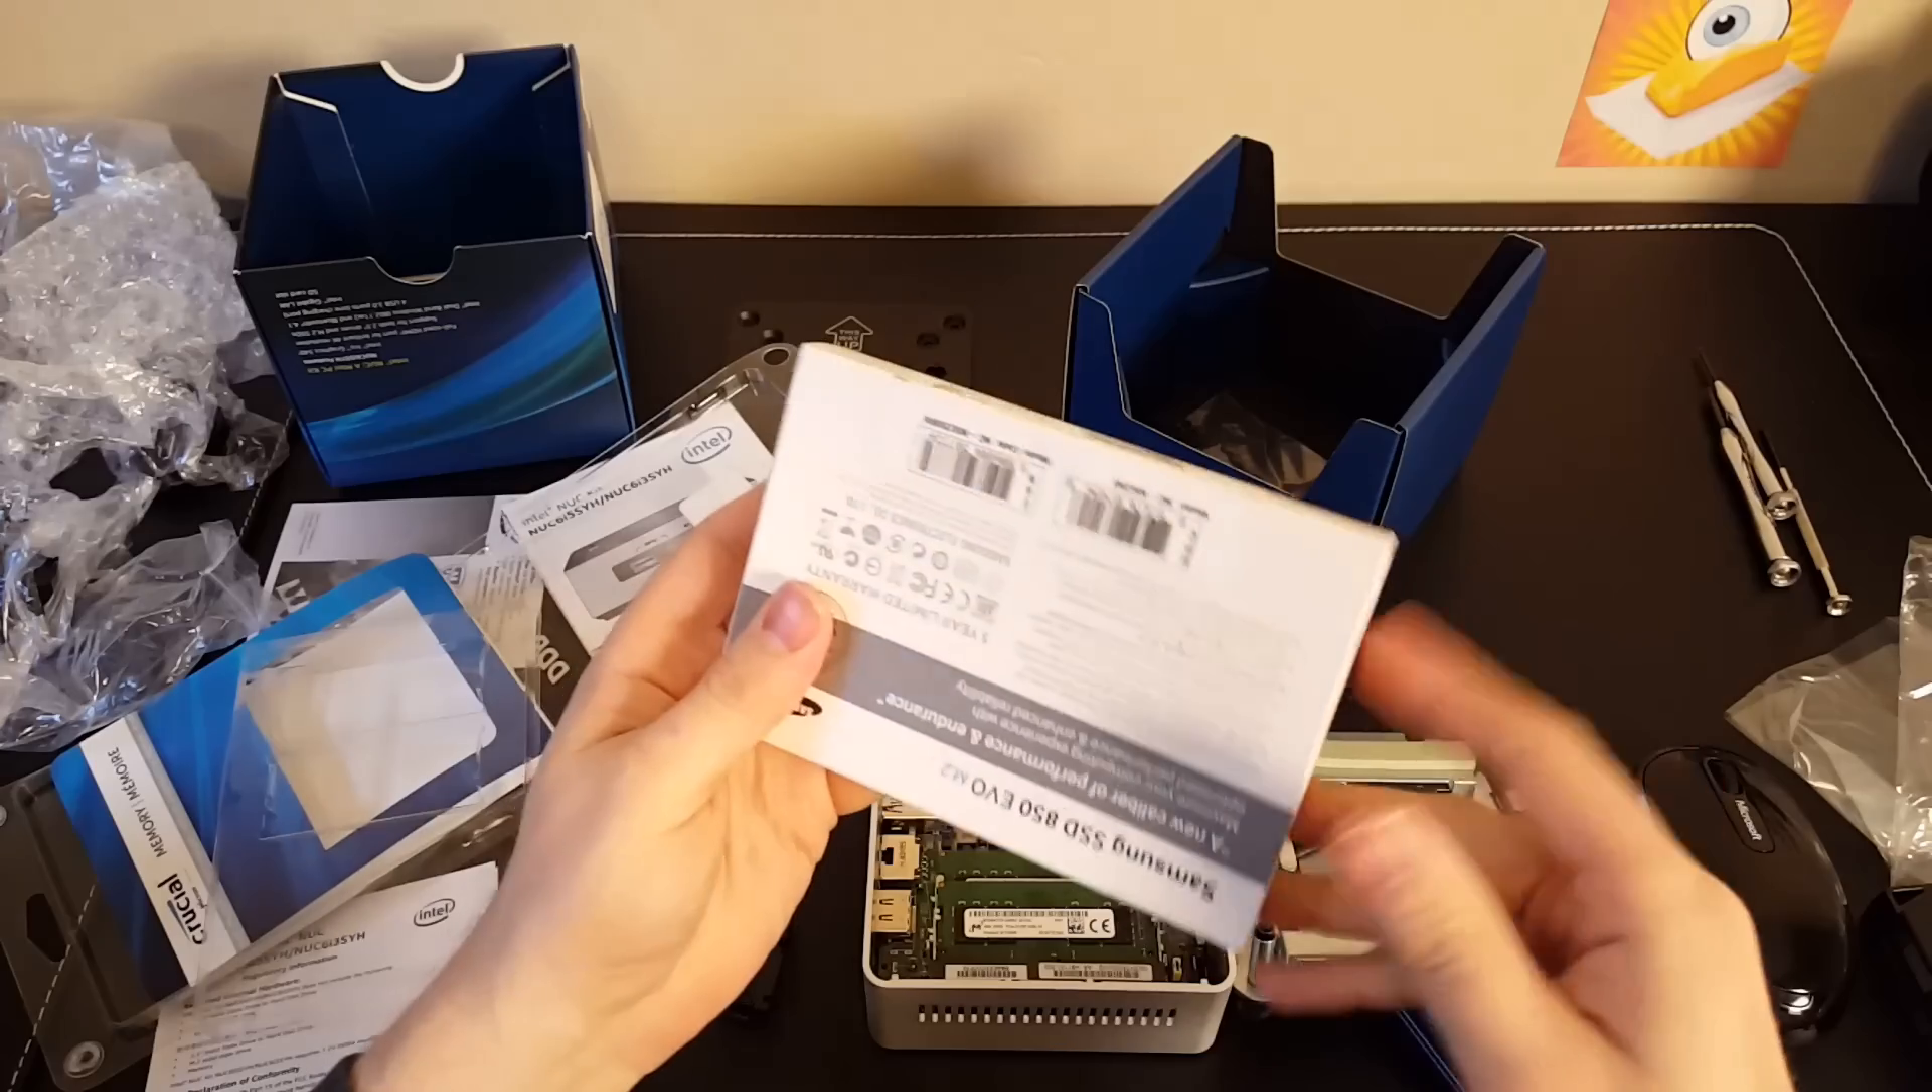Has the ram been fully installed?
Yes.